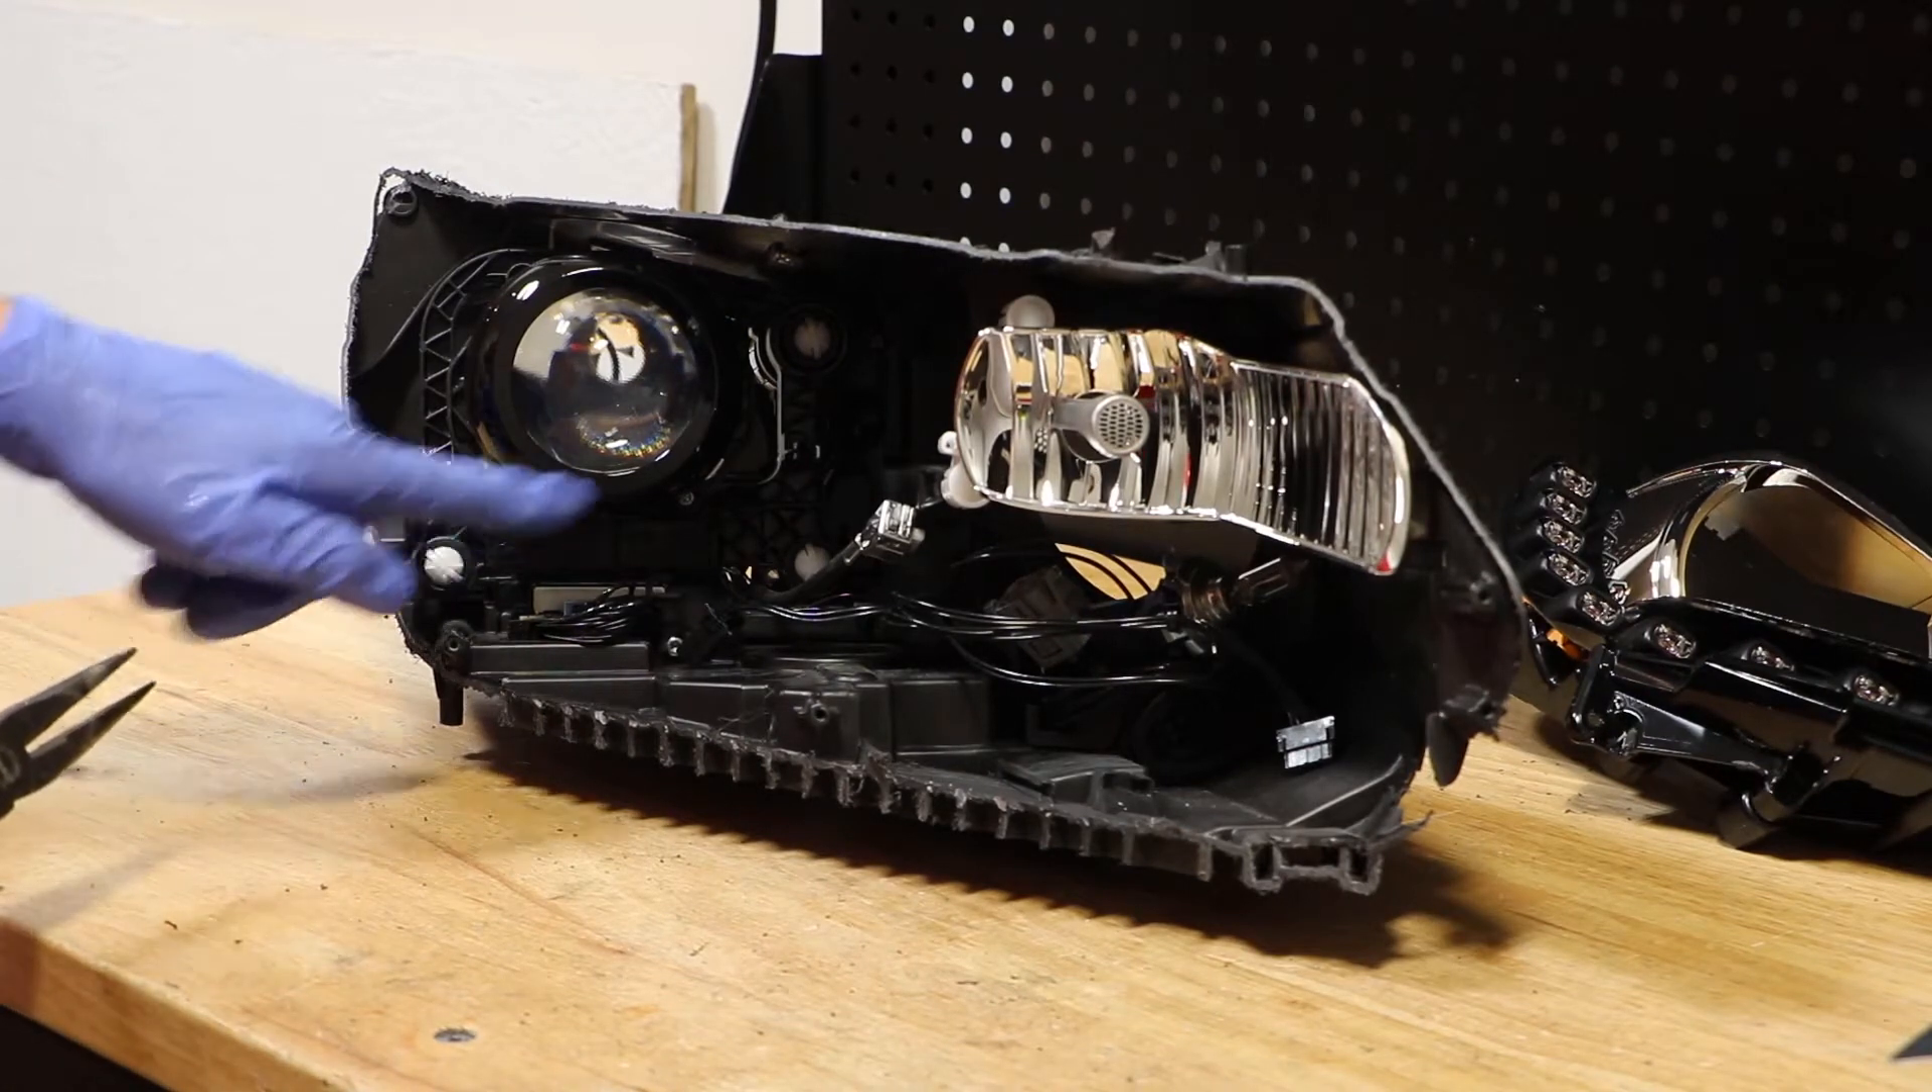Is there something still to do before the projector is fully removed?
Yes.